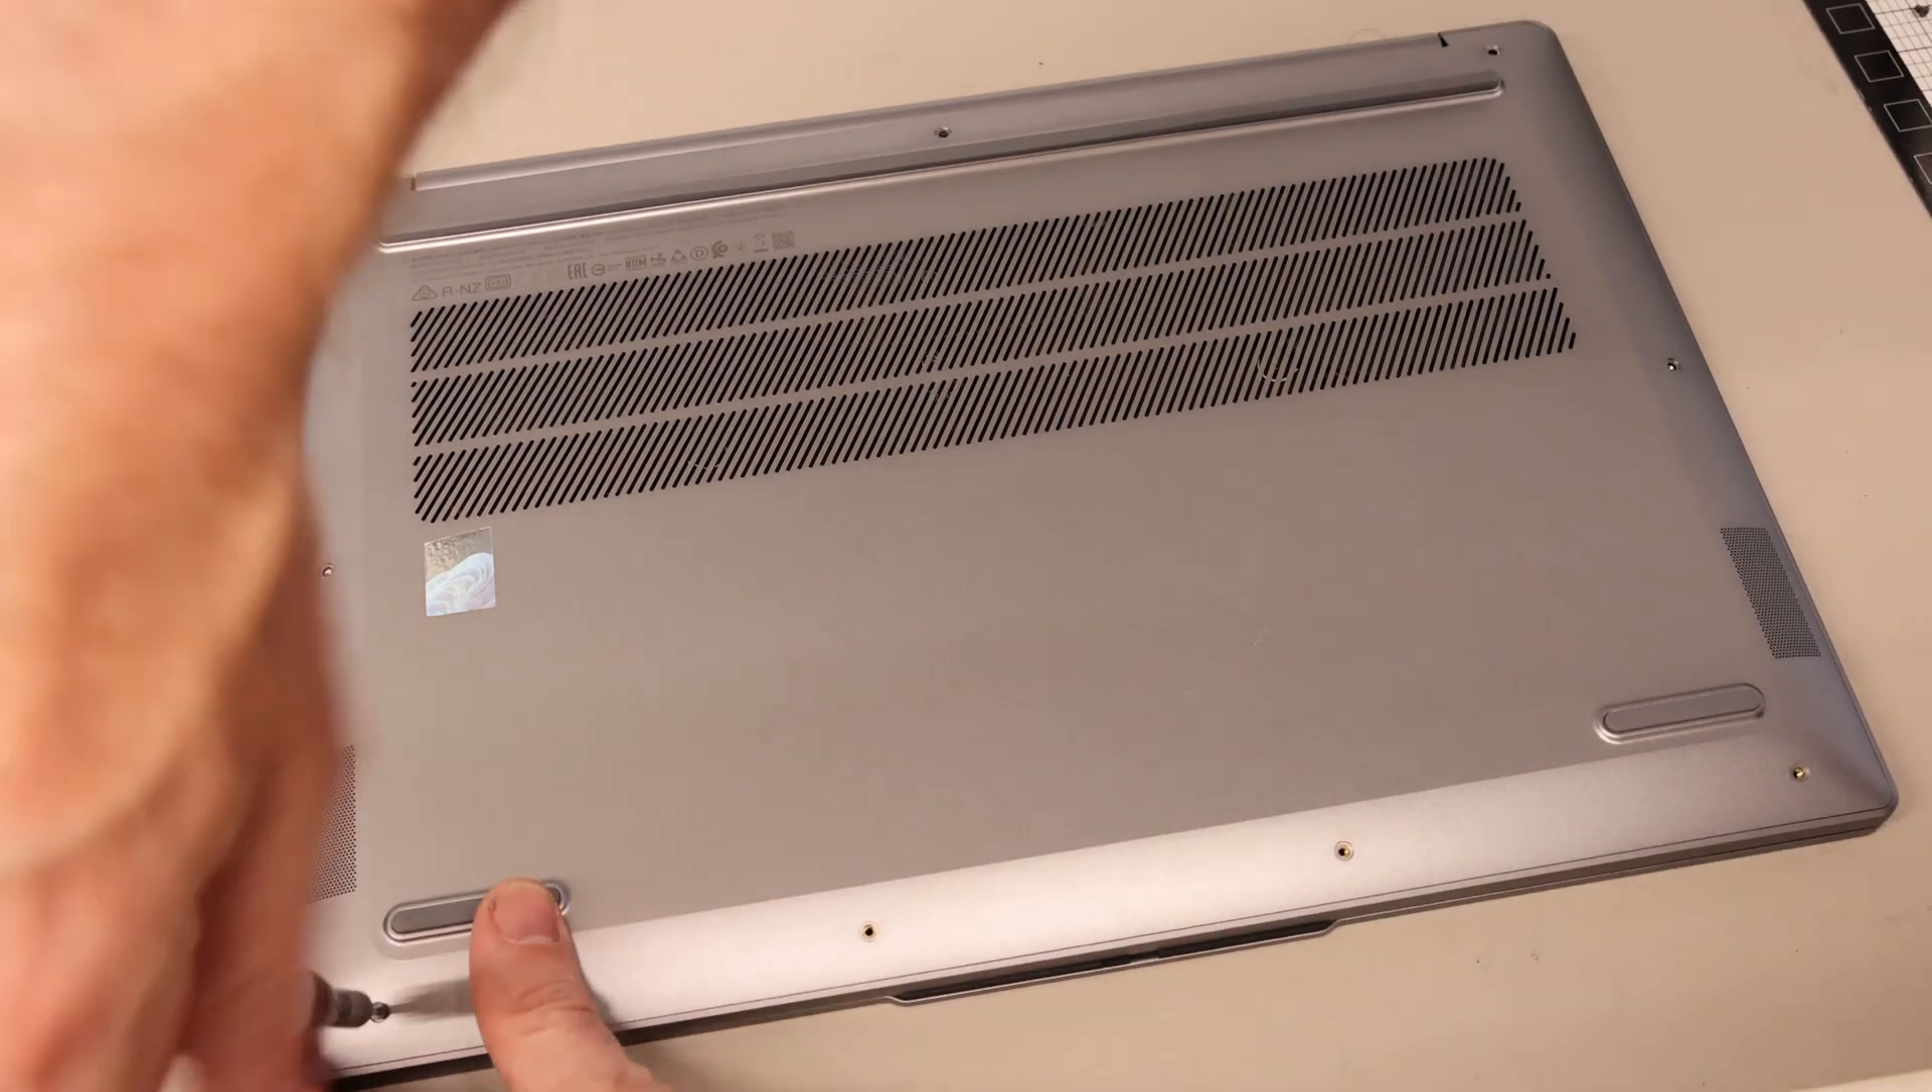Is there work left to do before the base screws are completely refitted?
Yes.